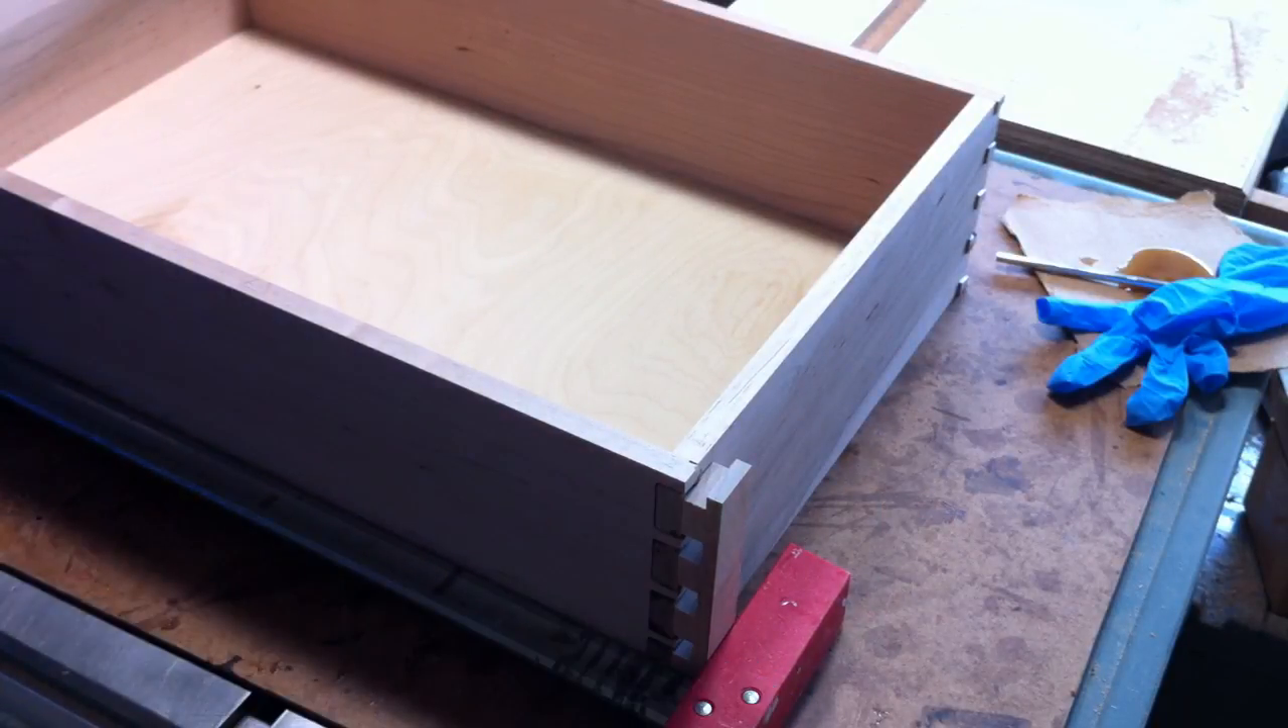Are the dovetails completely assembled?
Yes.